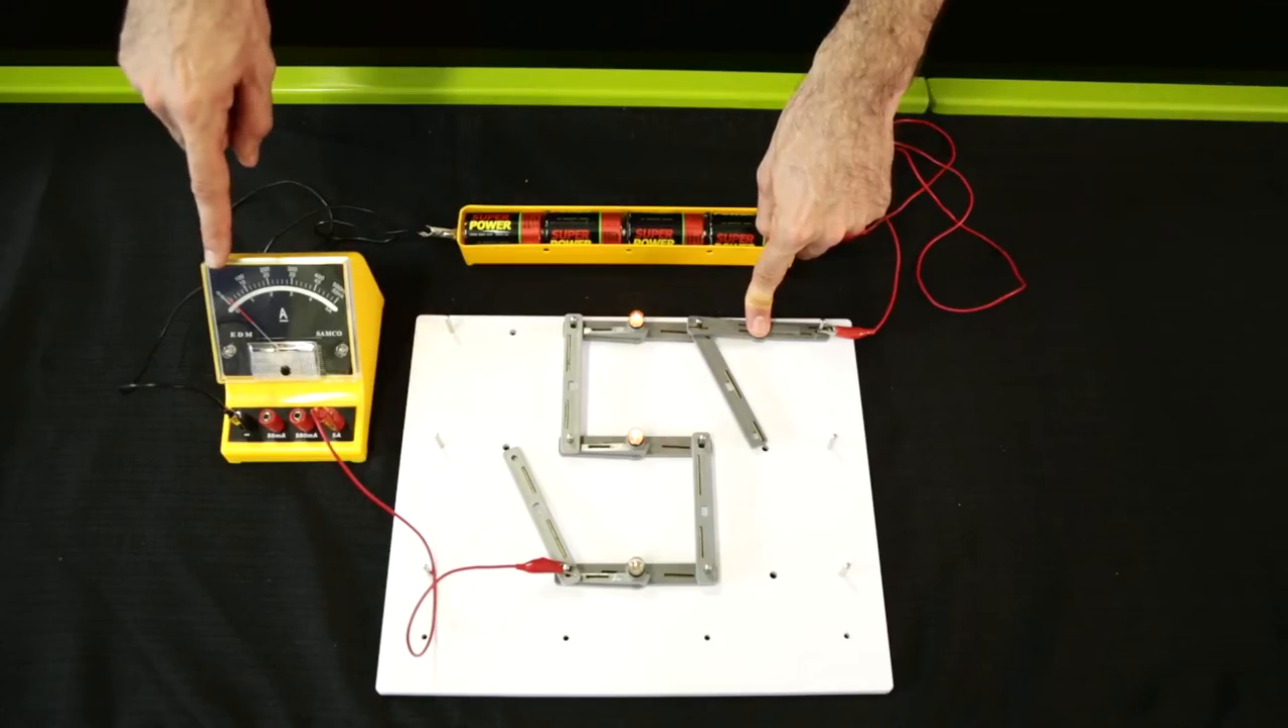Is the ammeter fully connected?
Yes.